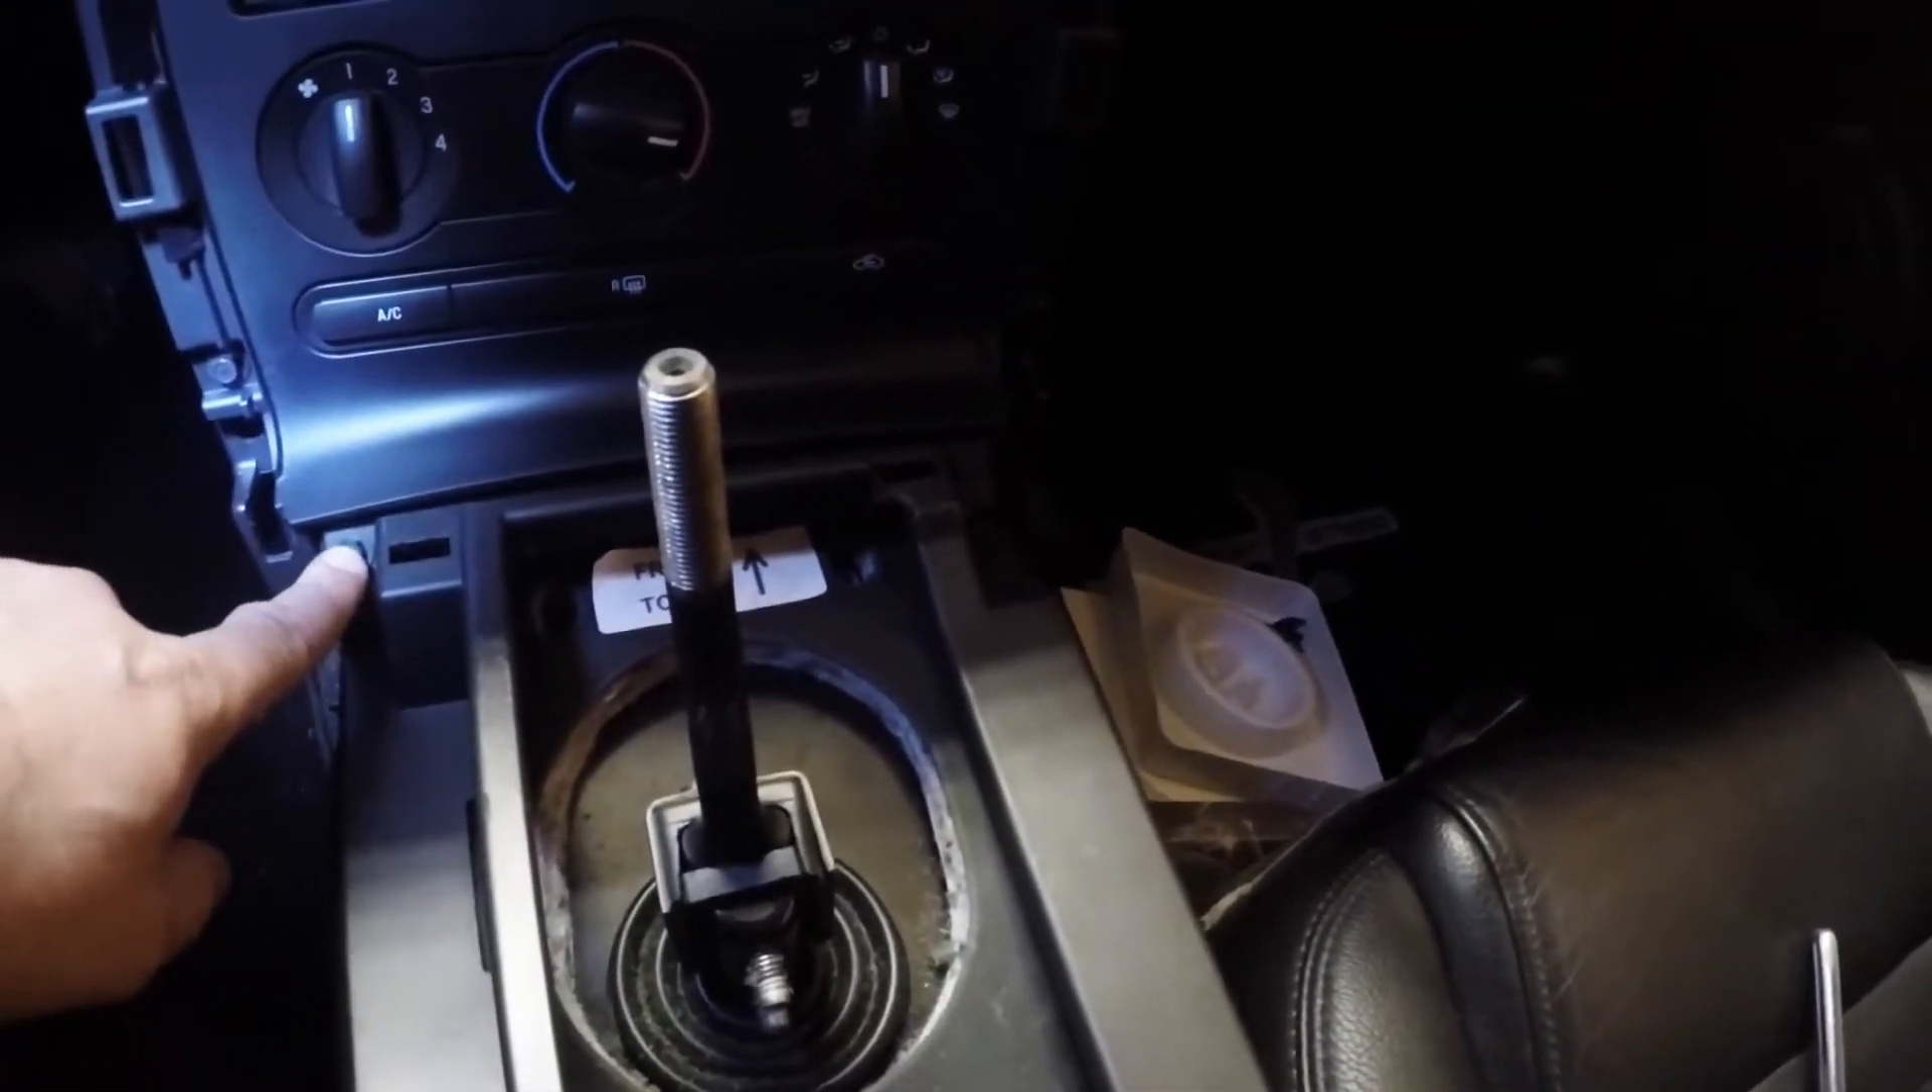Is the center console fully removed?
No.